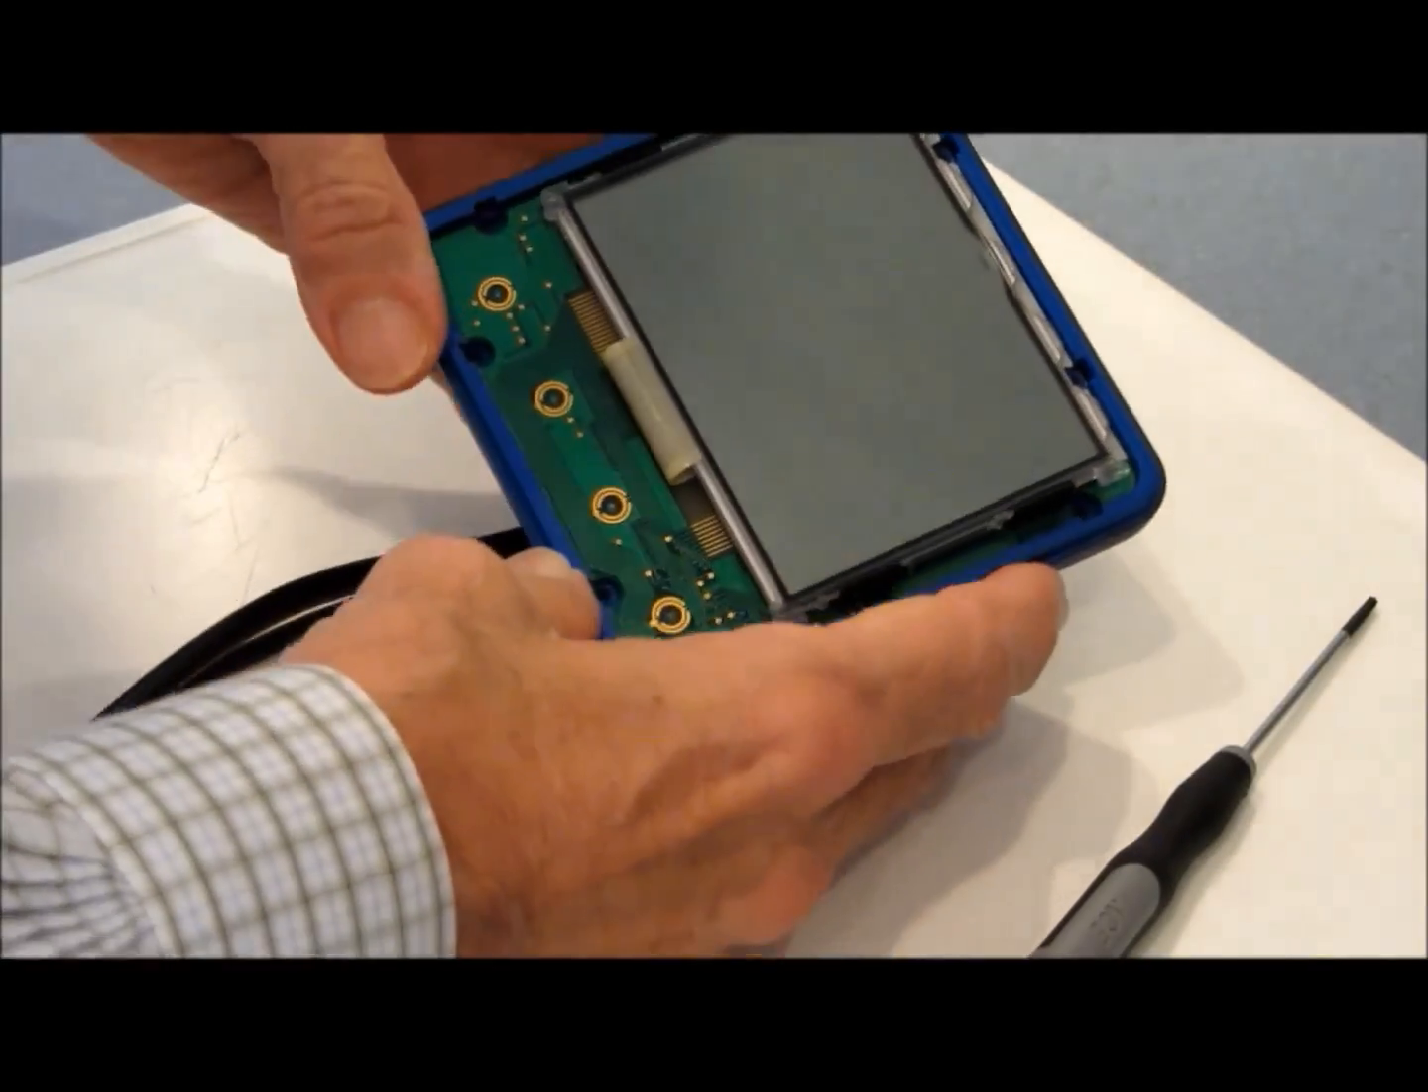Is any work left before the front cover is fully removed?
No.